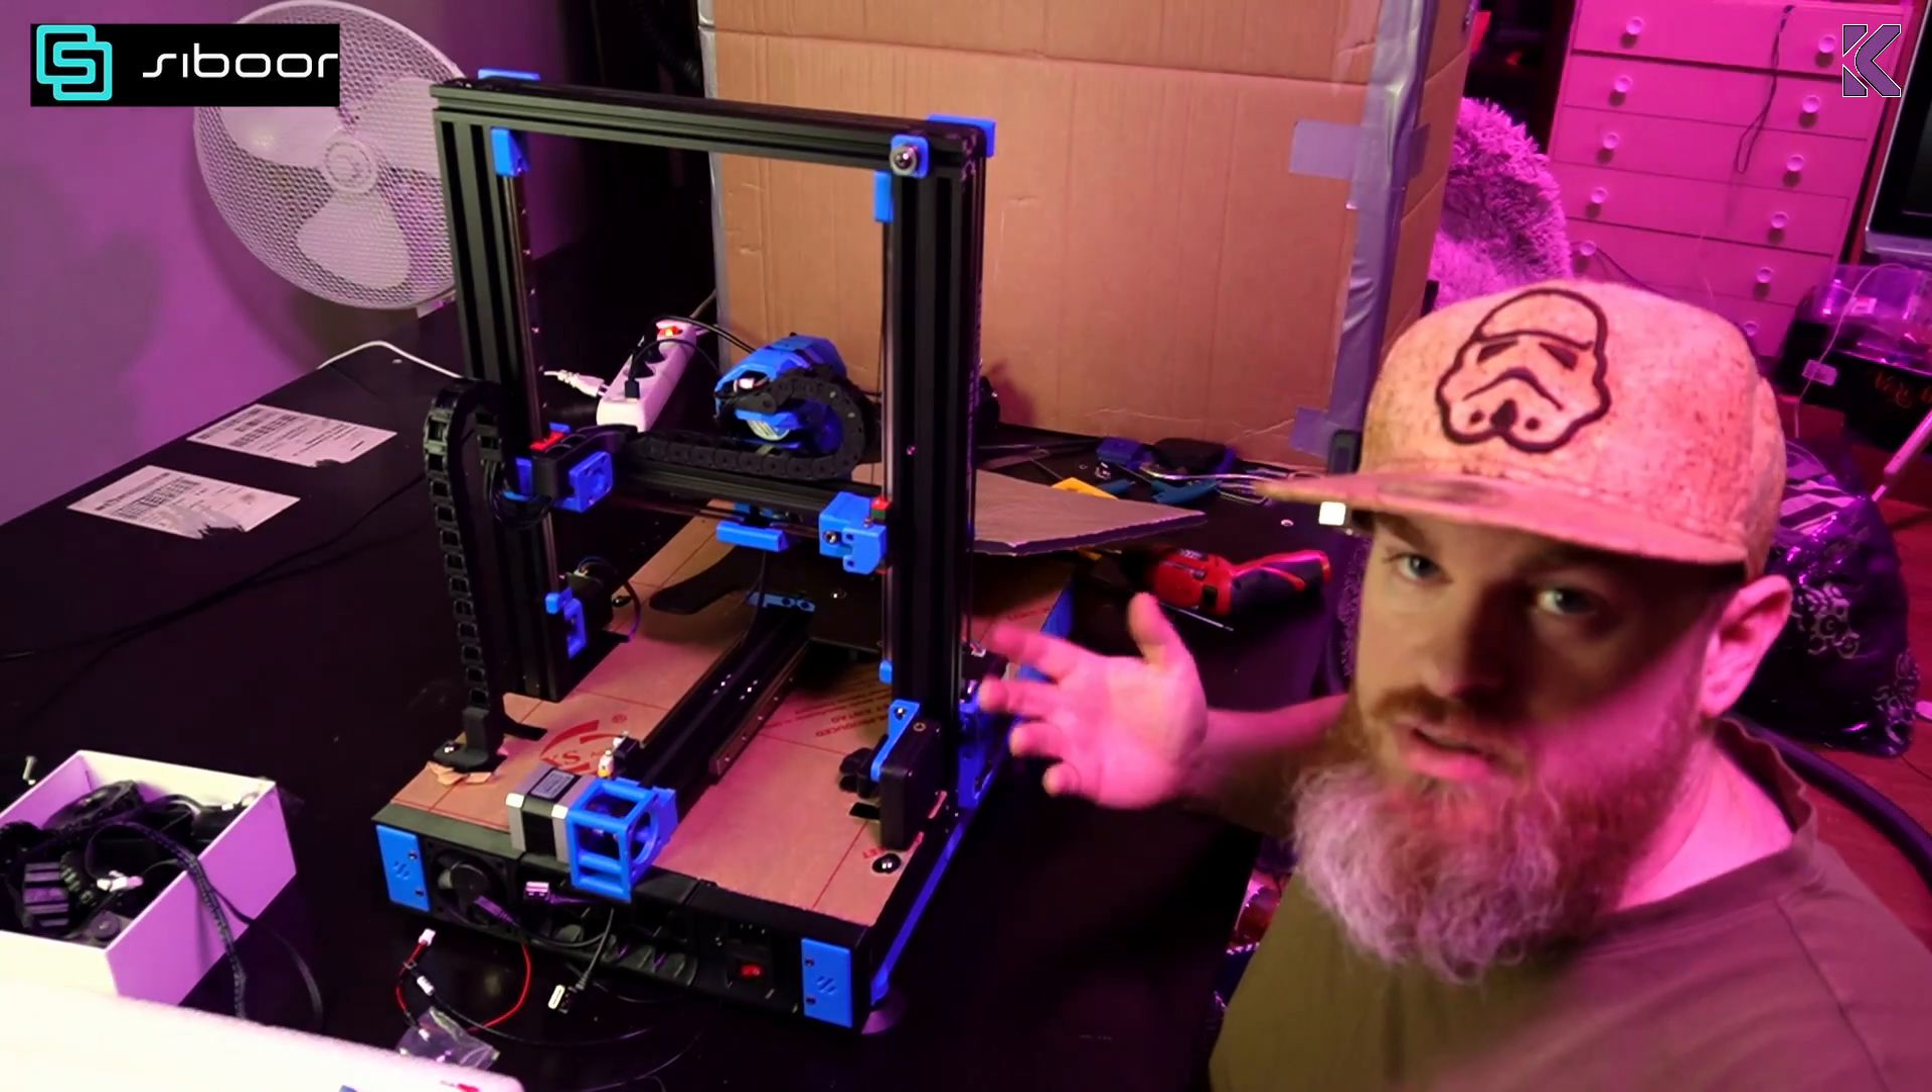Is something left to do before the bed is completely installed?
Yes.